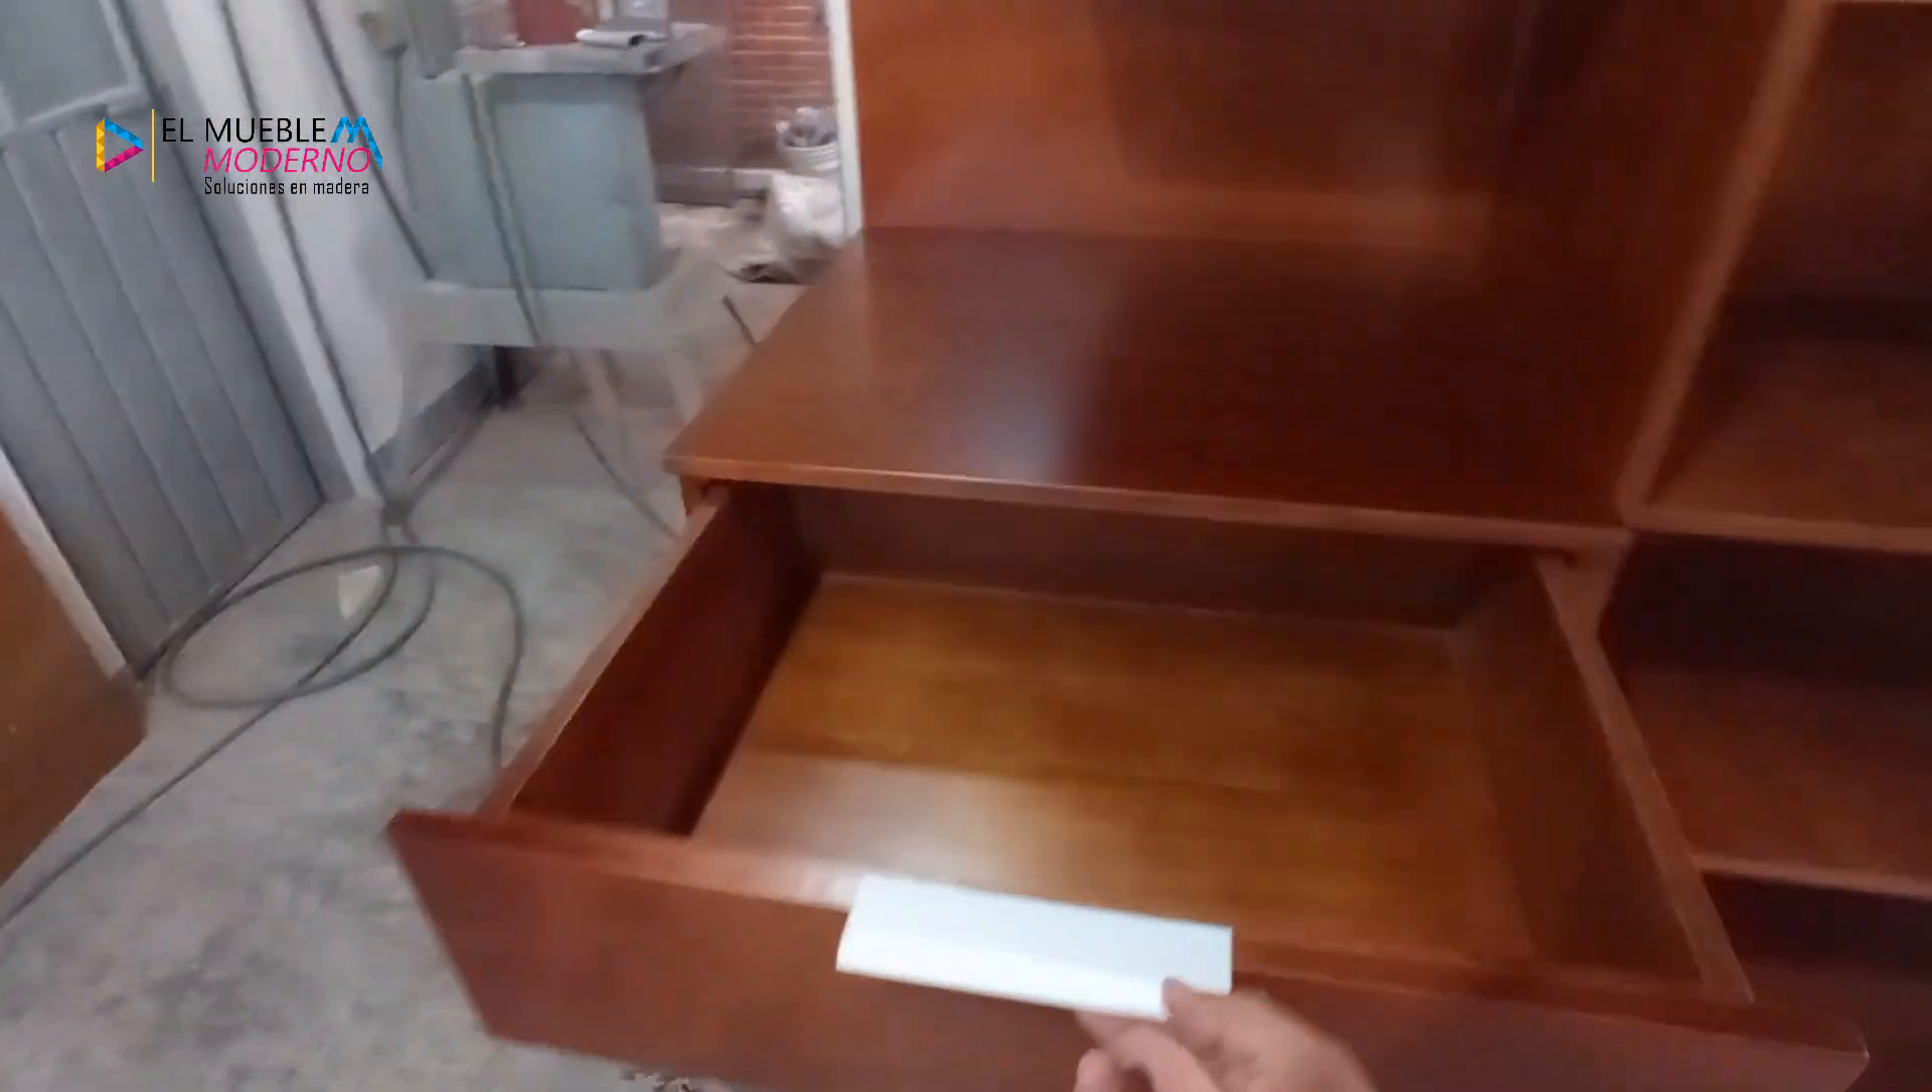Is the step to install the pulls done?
Yes.